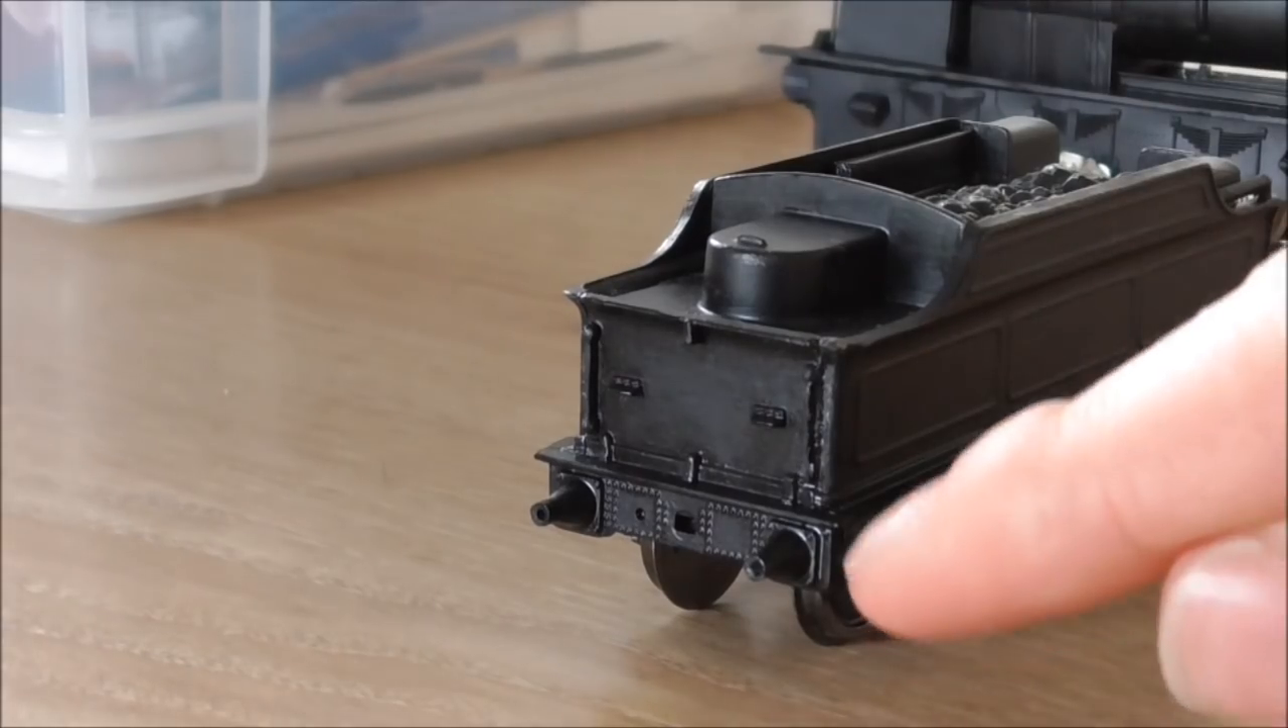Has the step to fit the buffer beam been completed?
Yes.